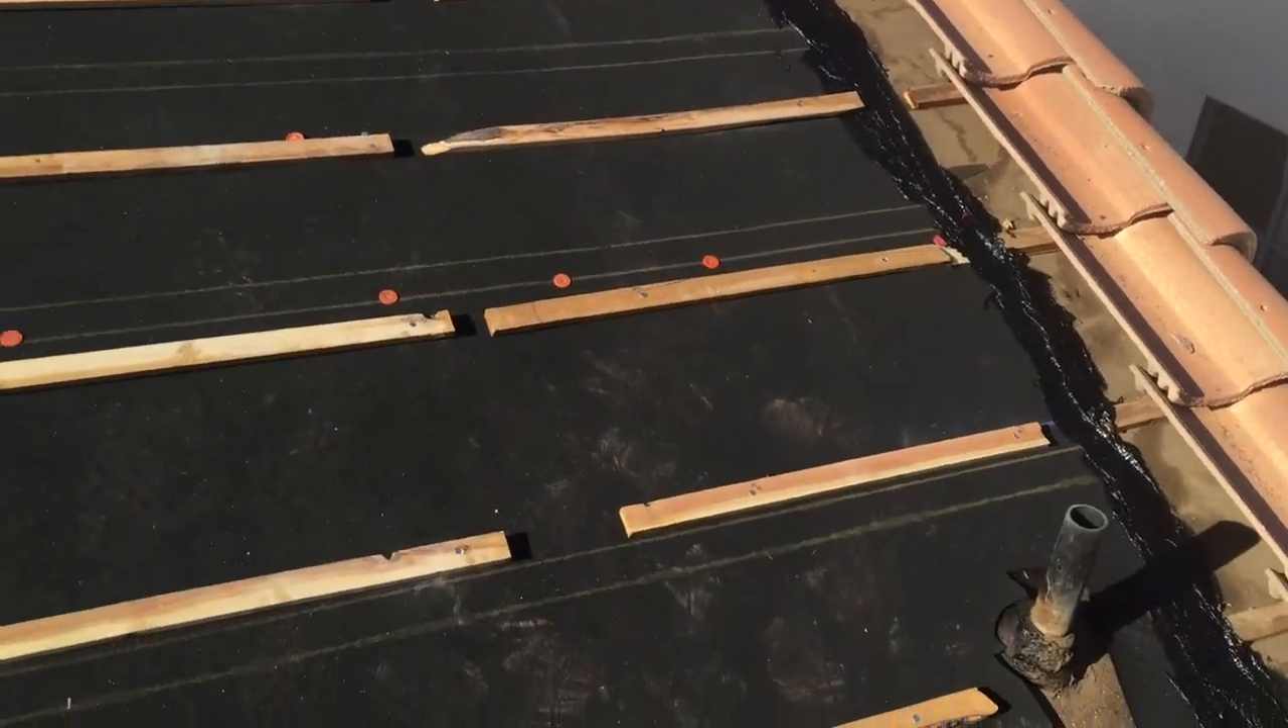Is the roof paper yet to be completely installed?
No.